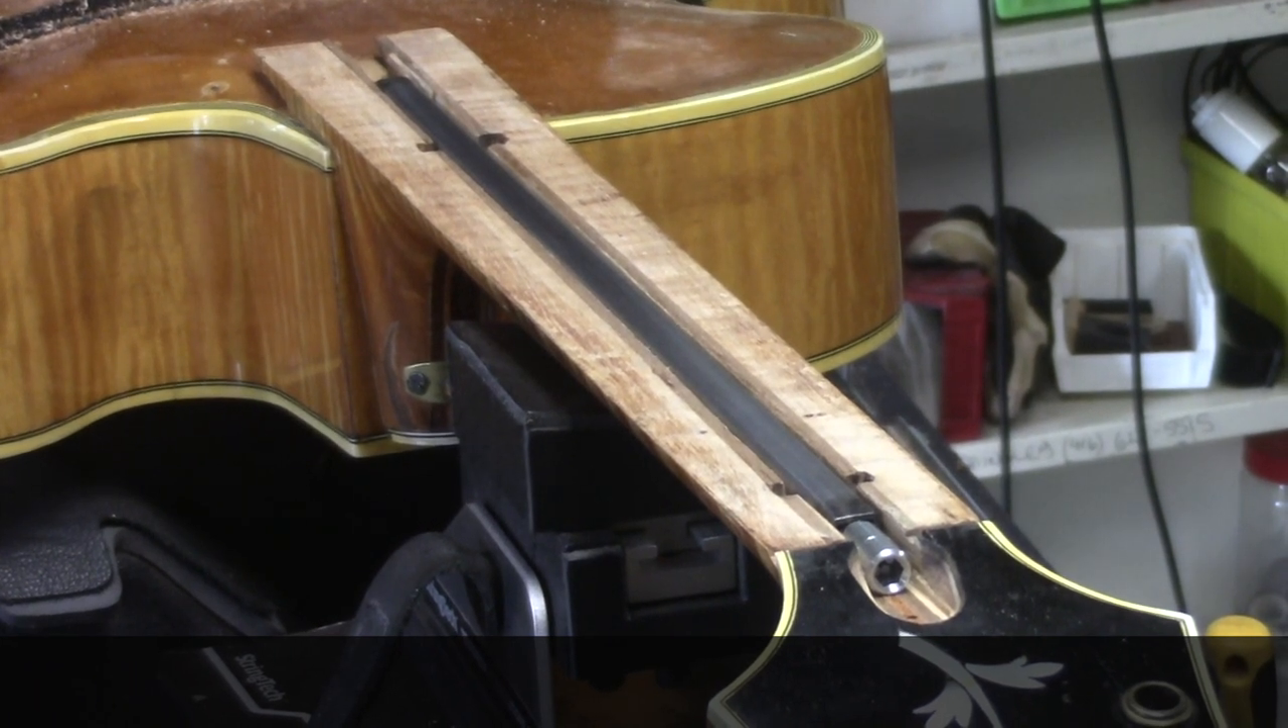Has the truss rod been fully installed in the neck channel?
Yes.